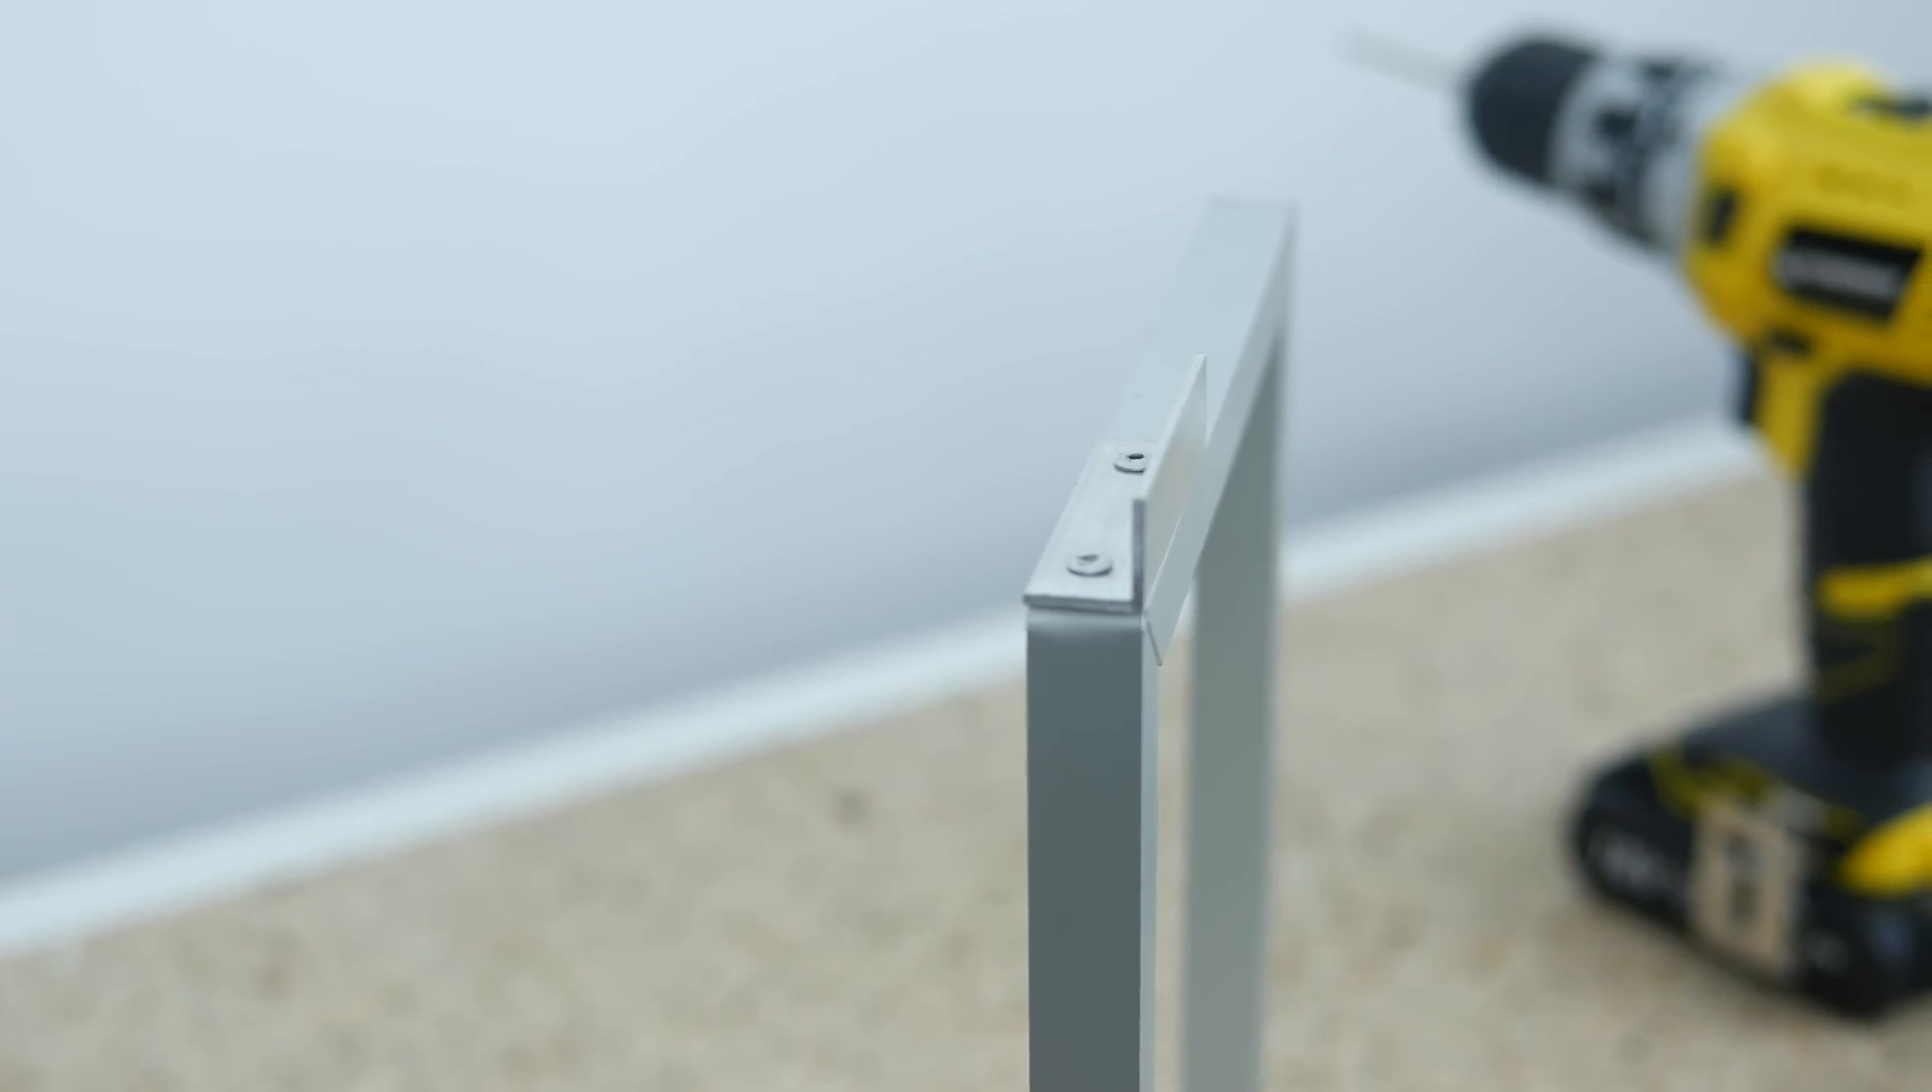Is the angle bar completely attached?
Yes.